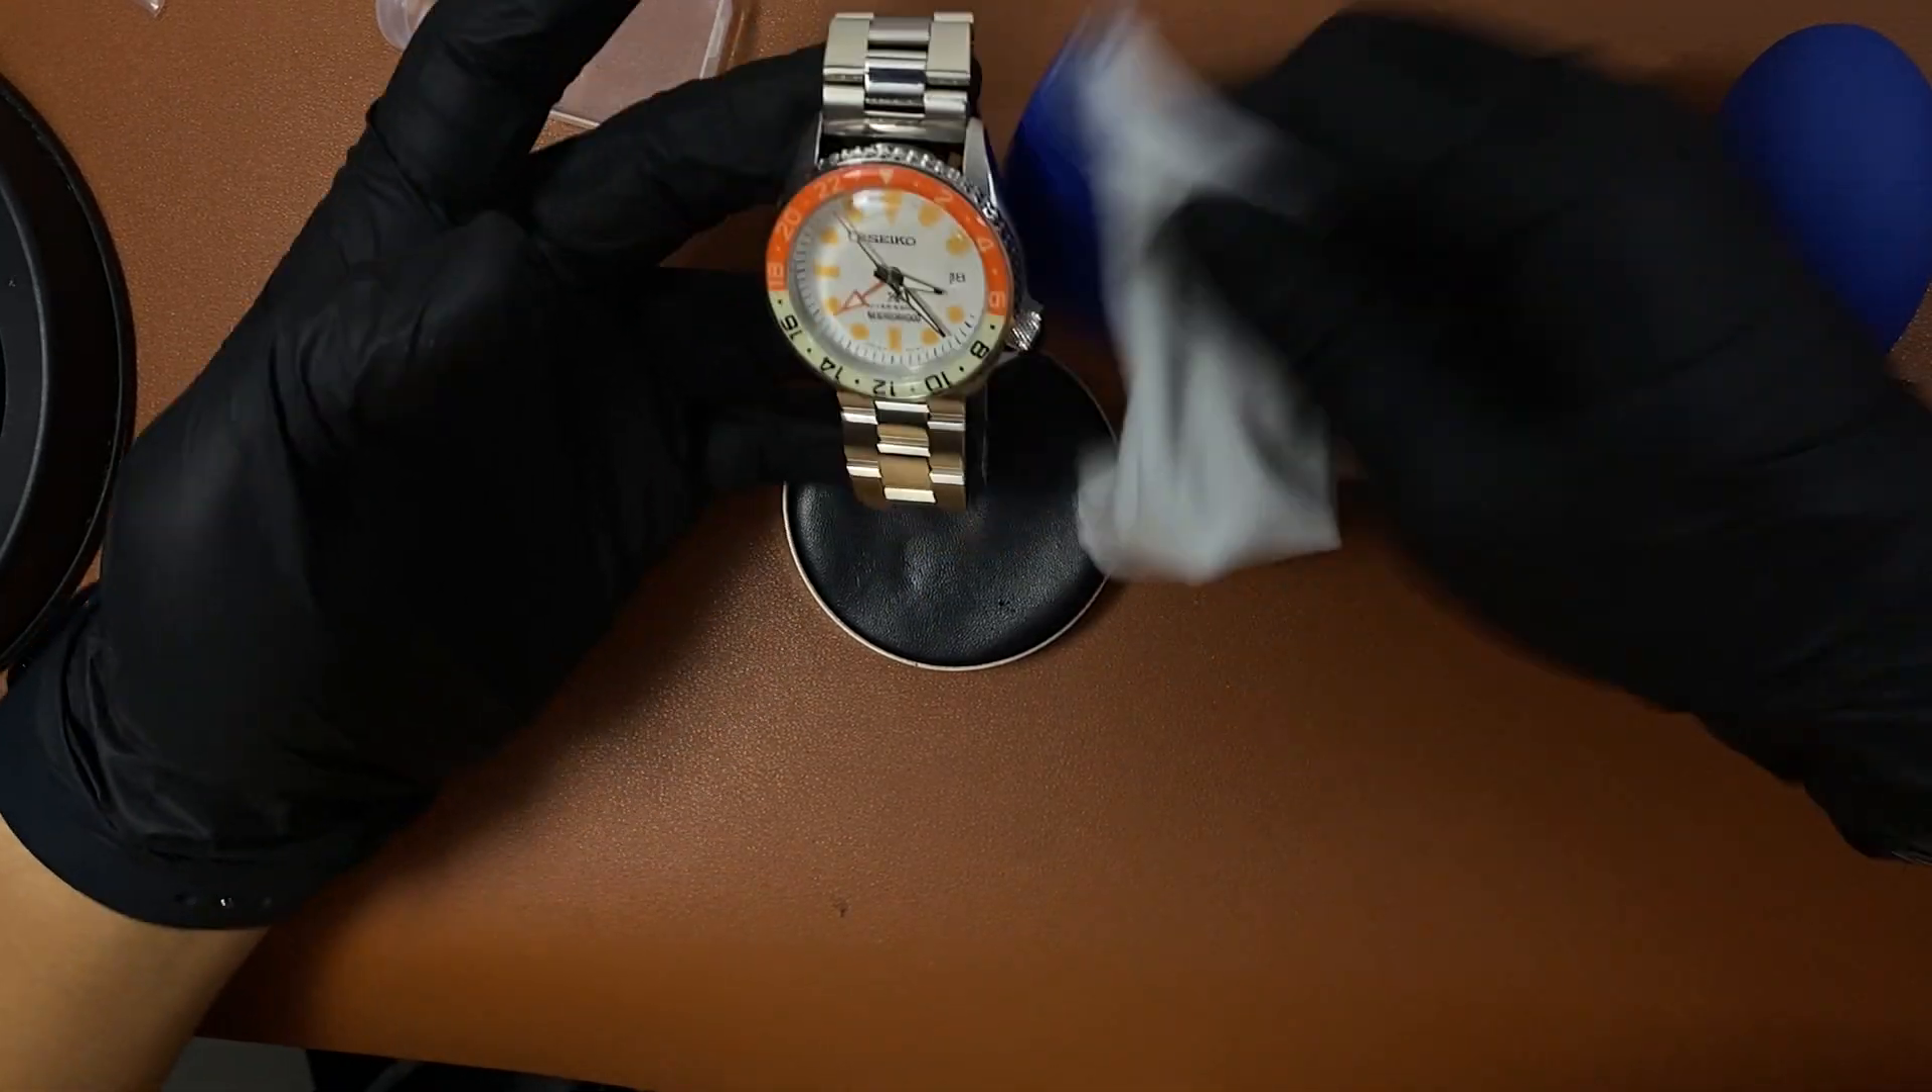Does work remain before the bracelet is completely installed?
No.